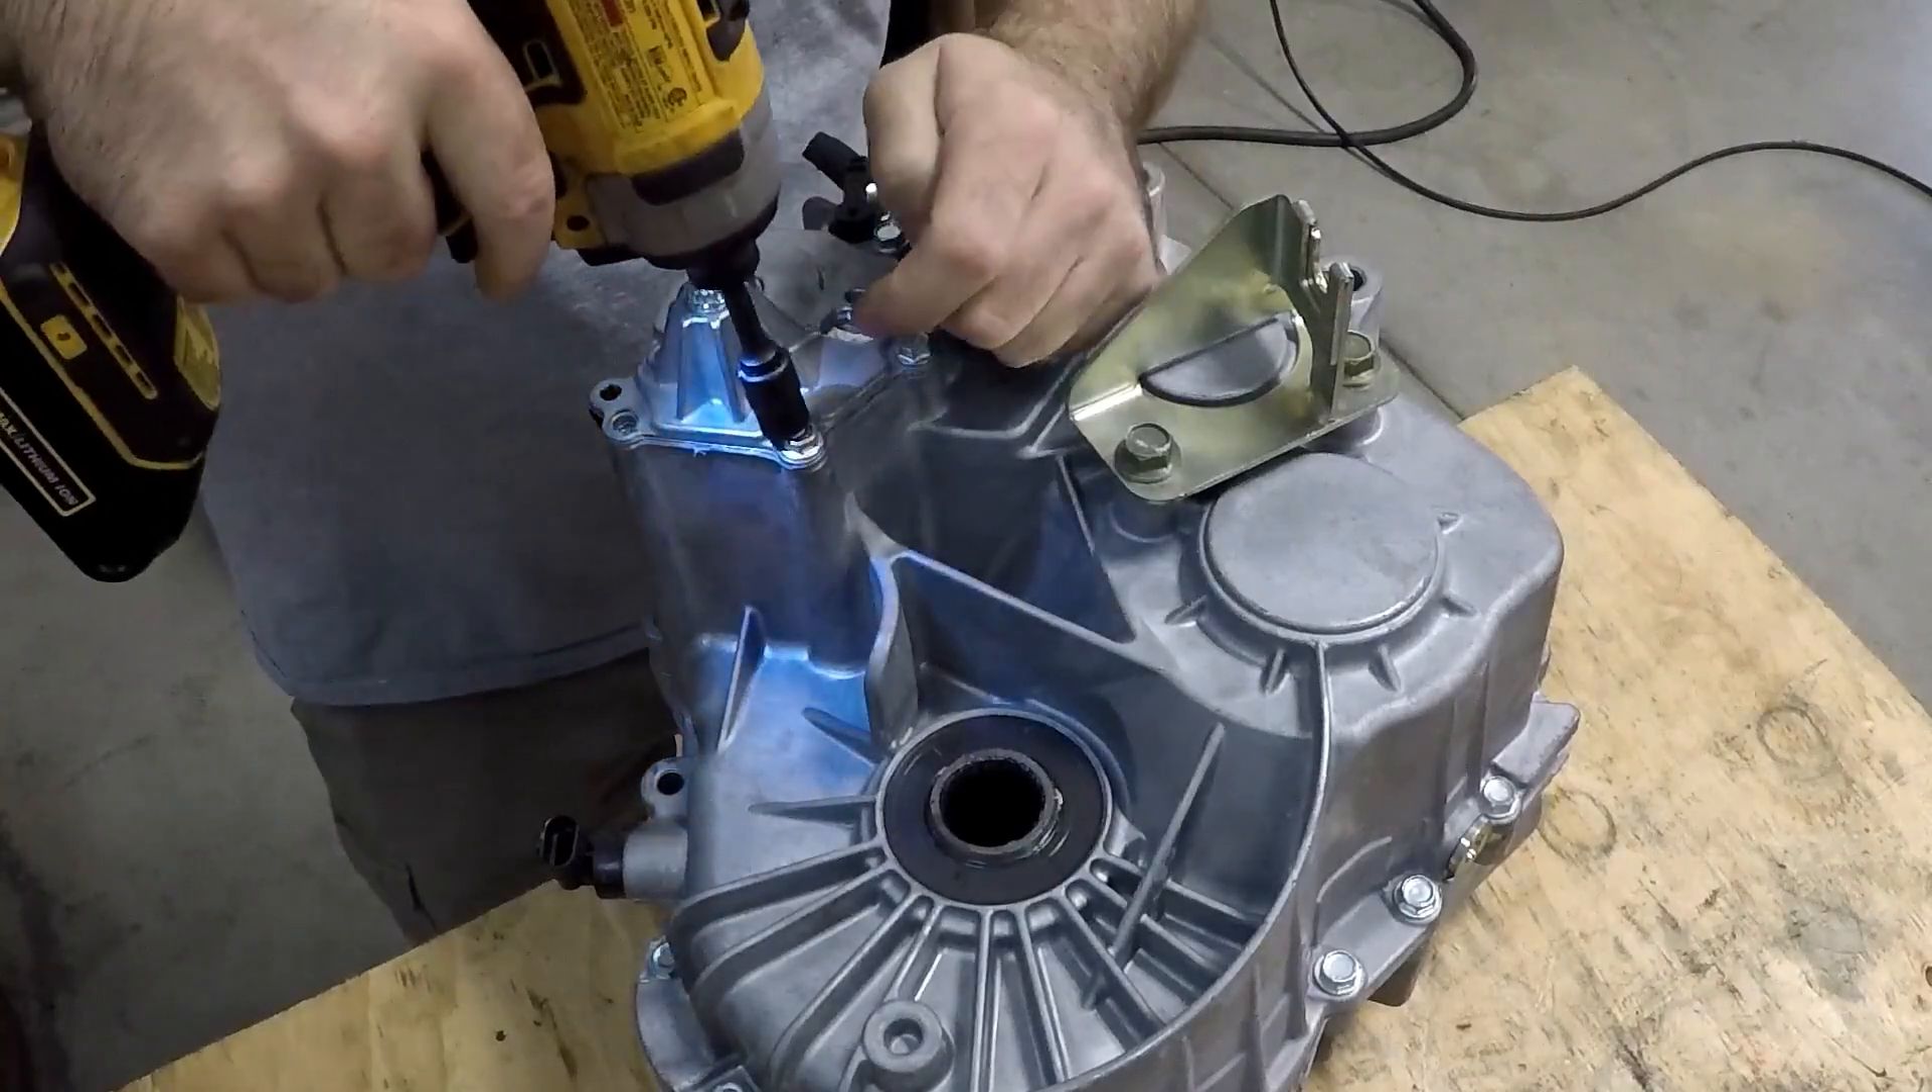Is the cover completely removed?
No.